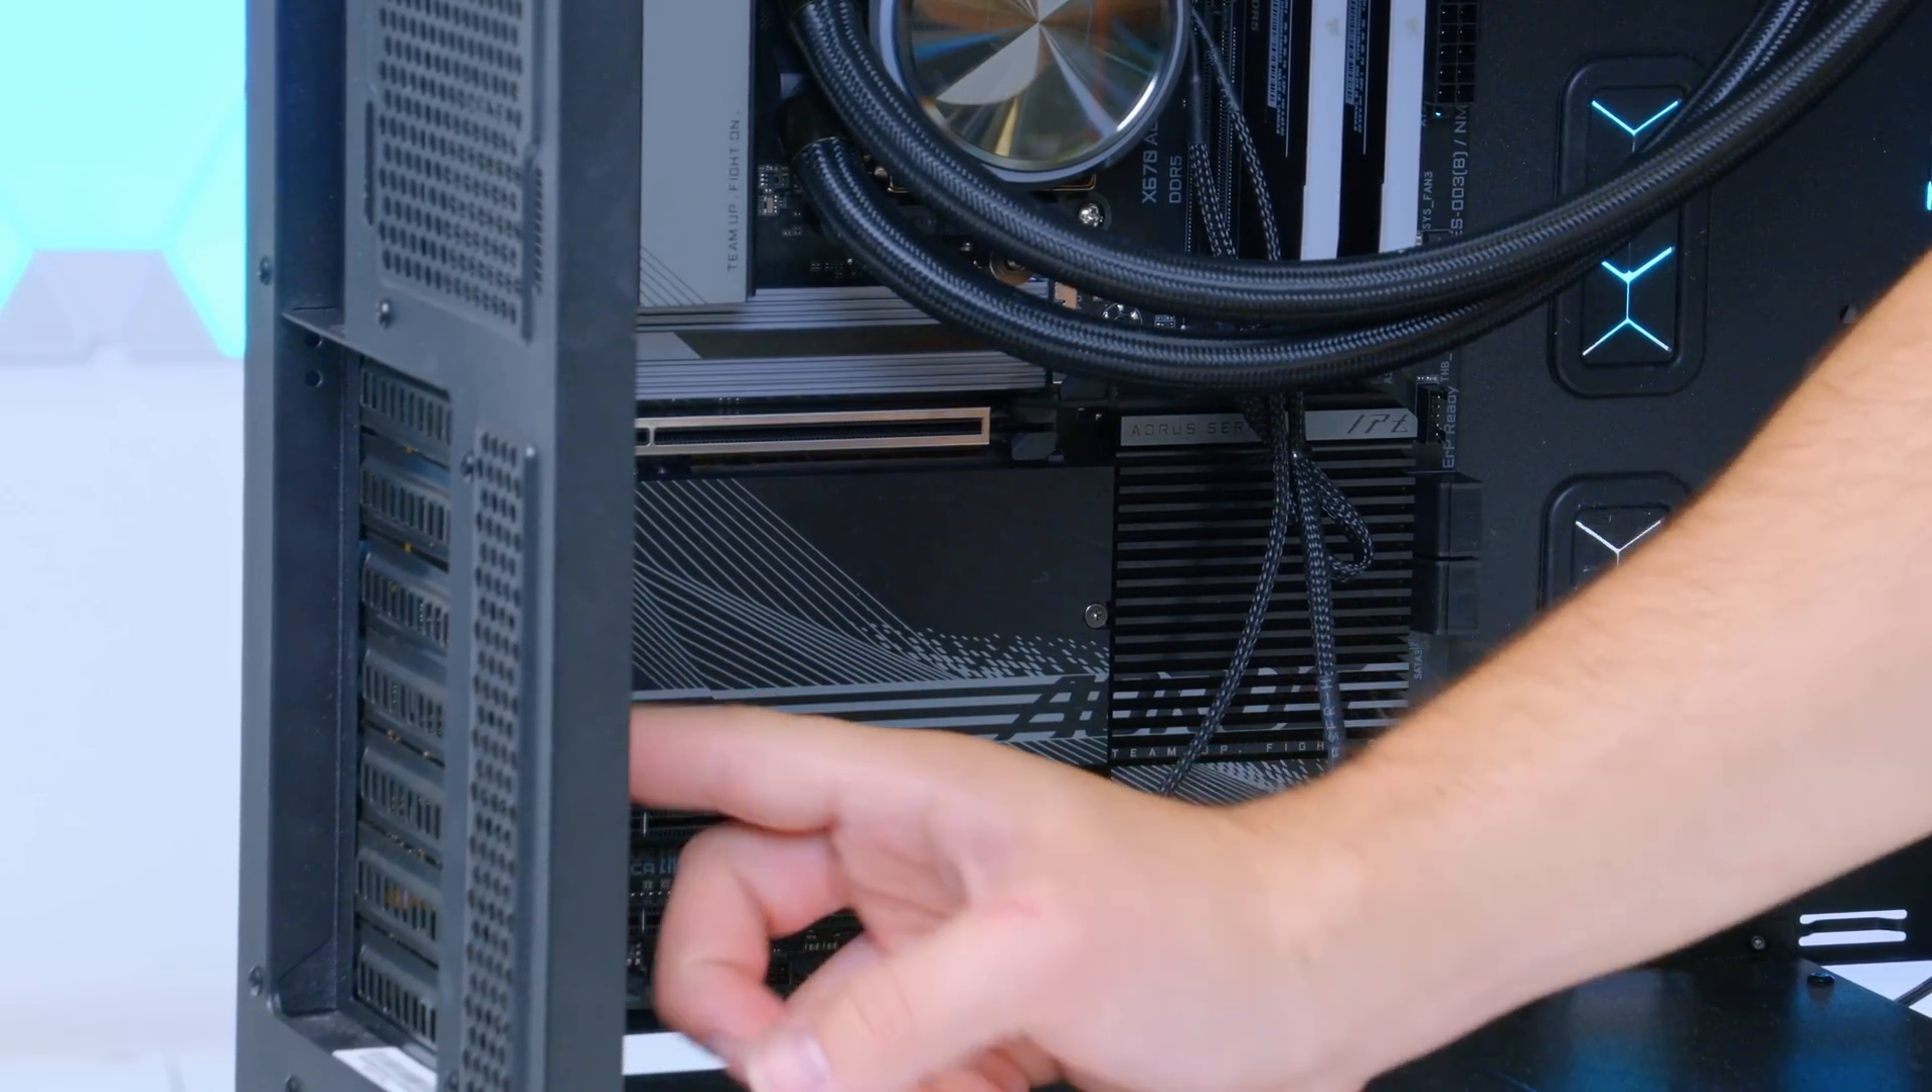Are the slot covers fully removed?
No.